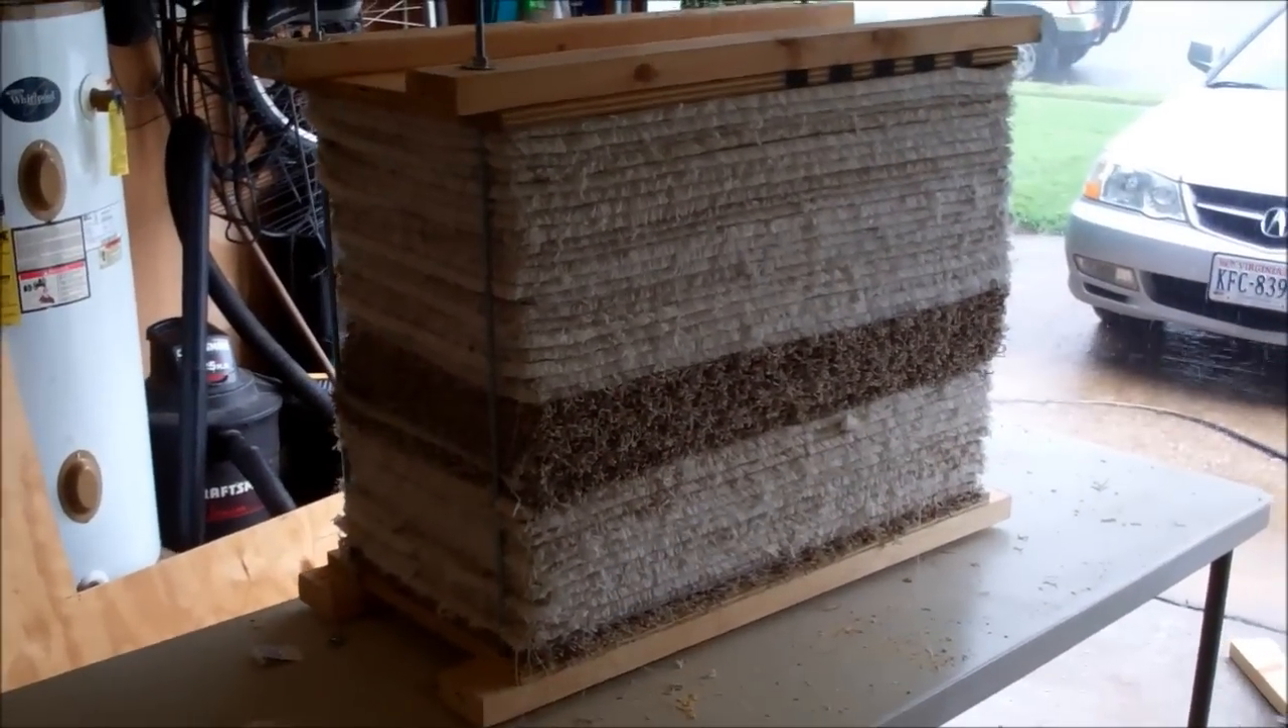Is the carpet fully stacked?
Yes.